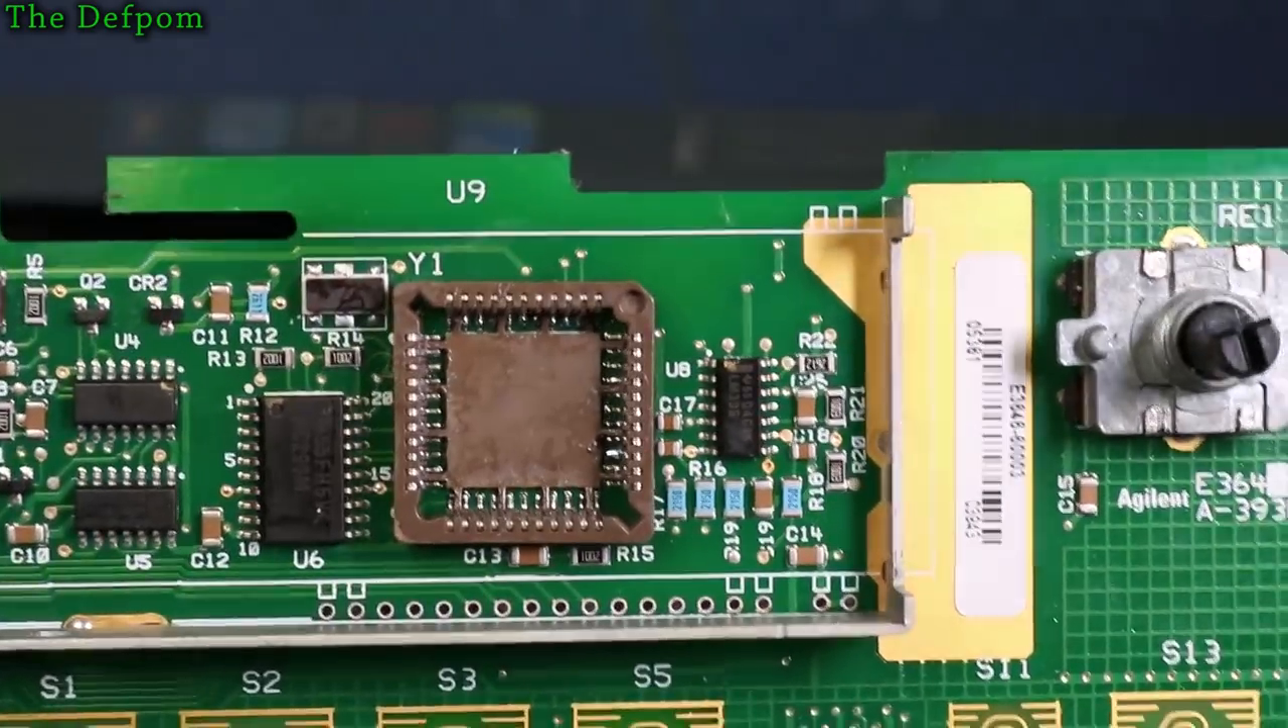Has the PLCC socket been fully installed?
Yes.